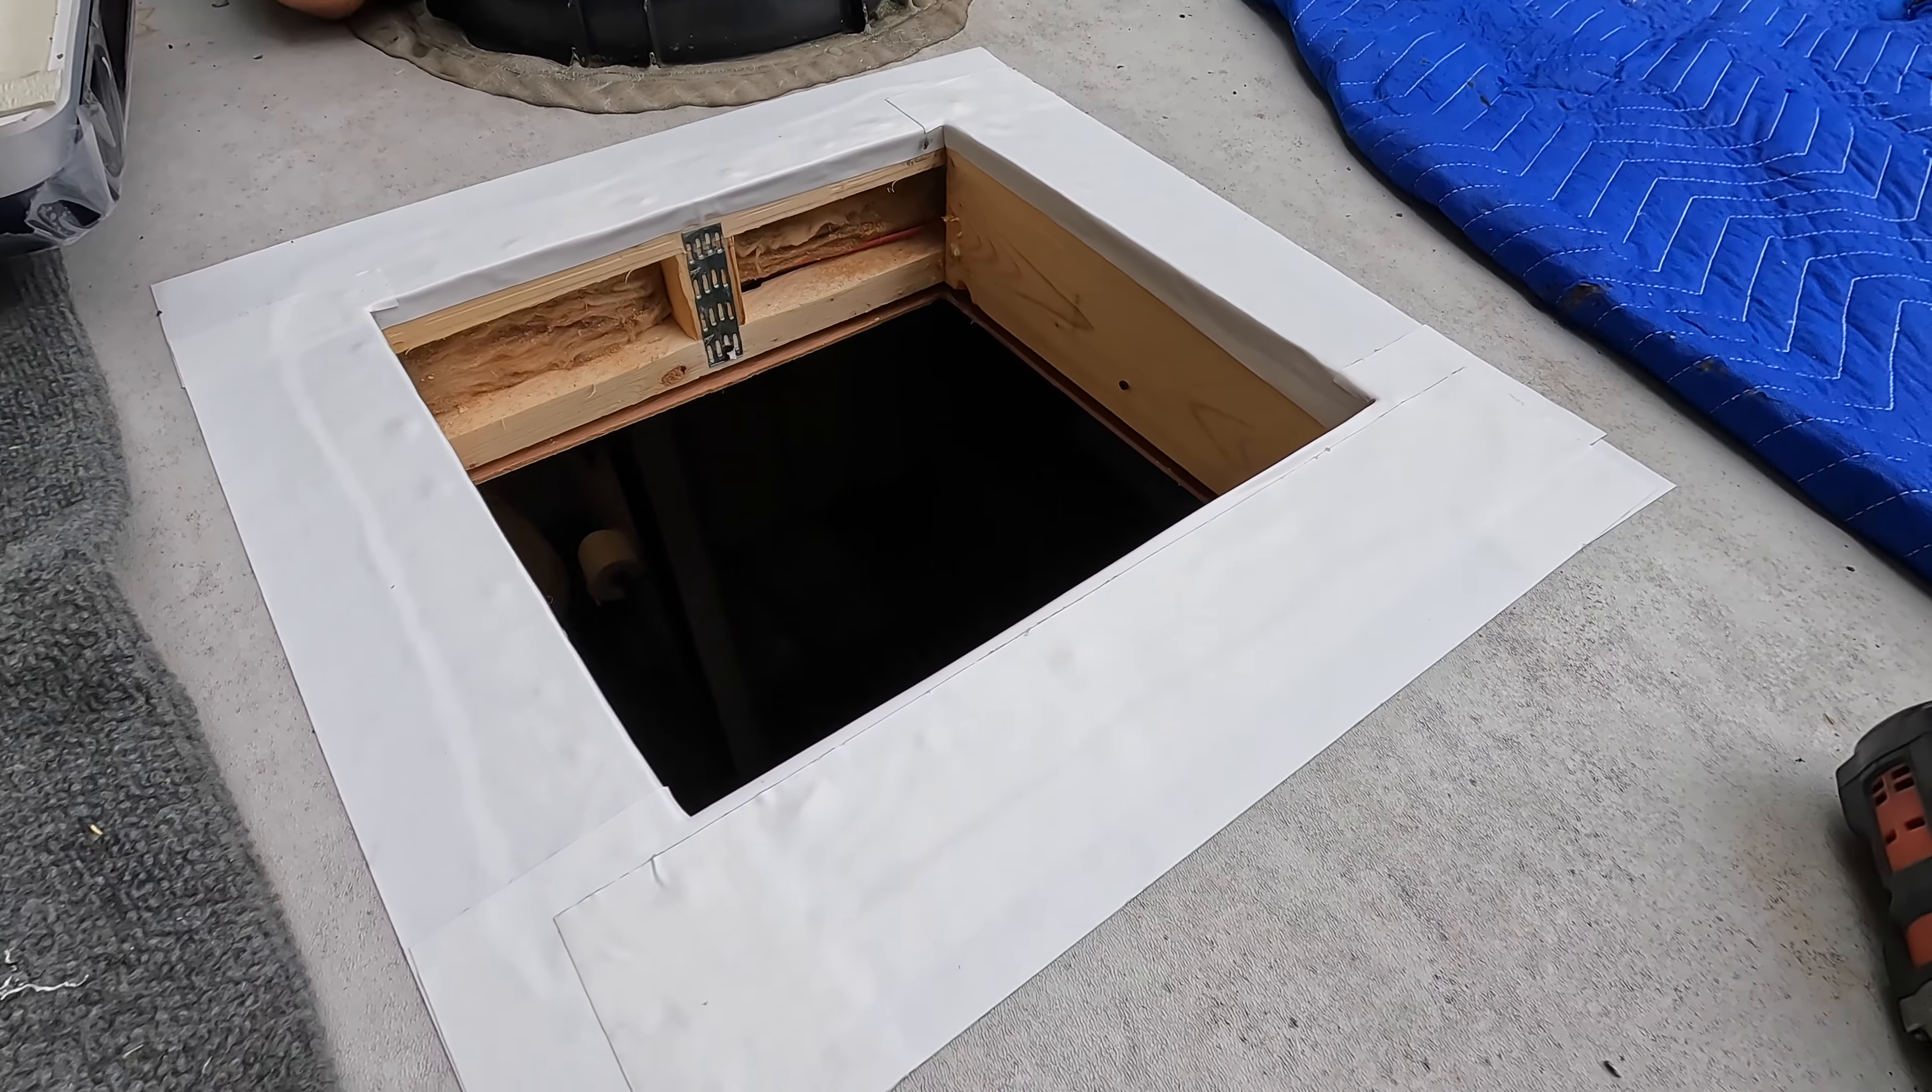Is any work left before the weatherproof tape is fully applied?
No.